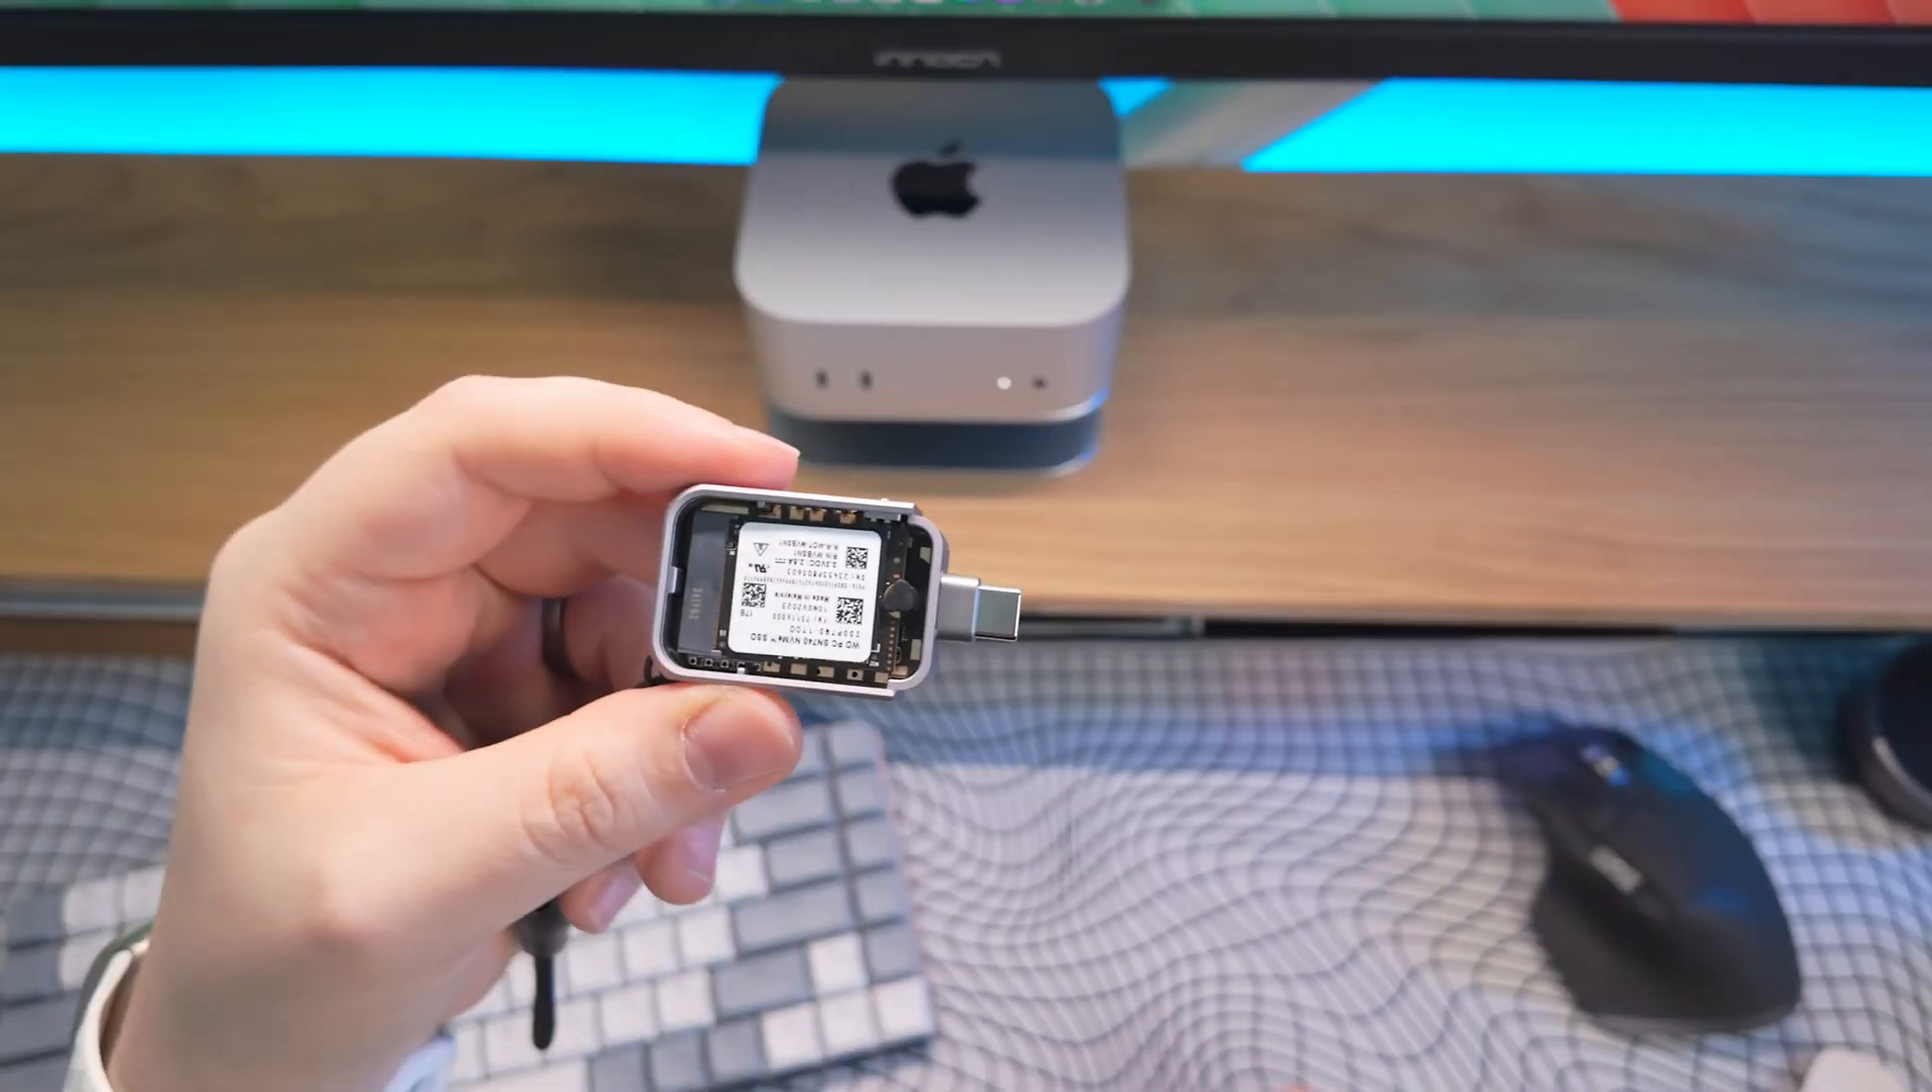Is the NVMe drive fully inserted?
Yes.